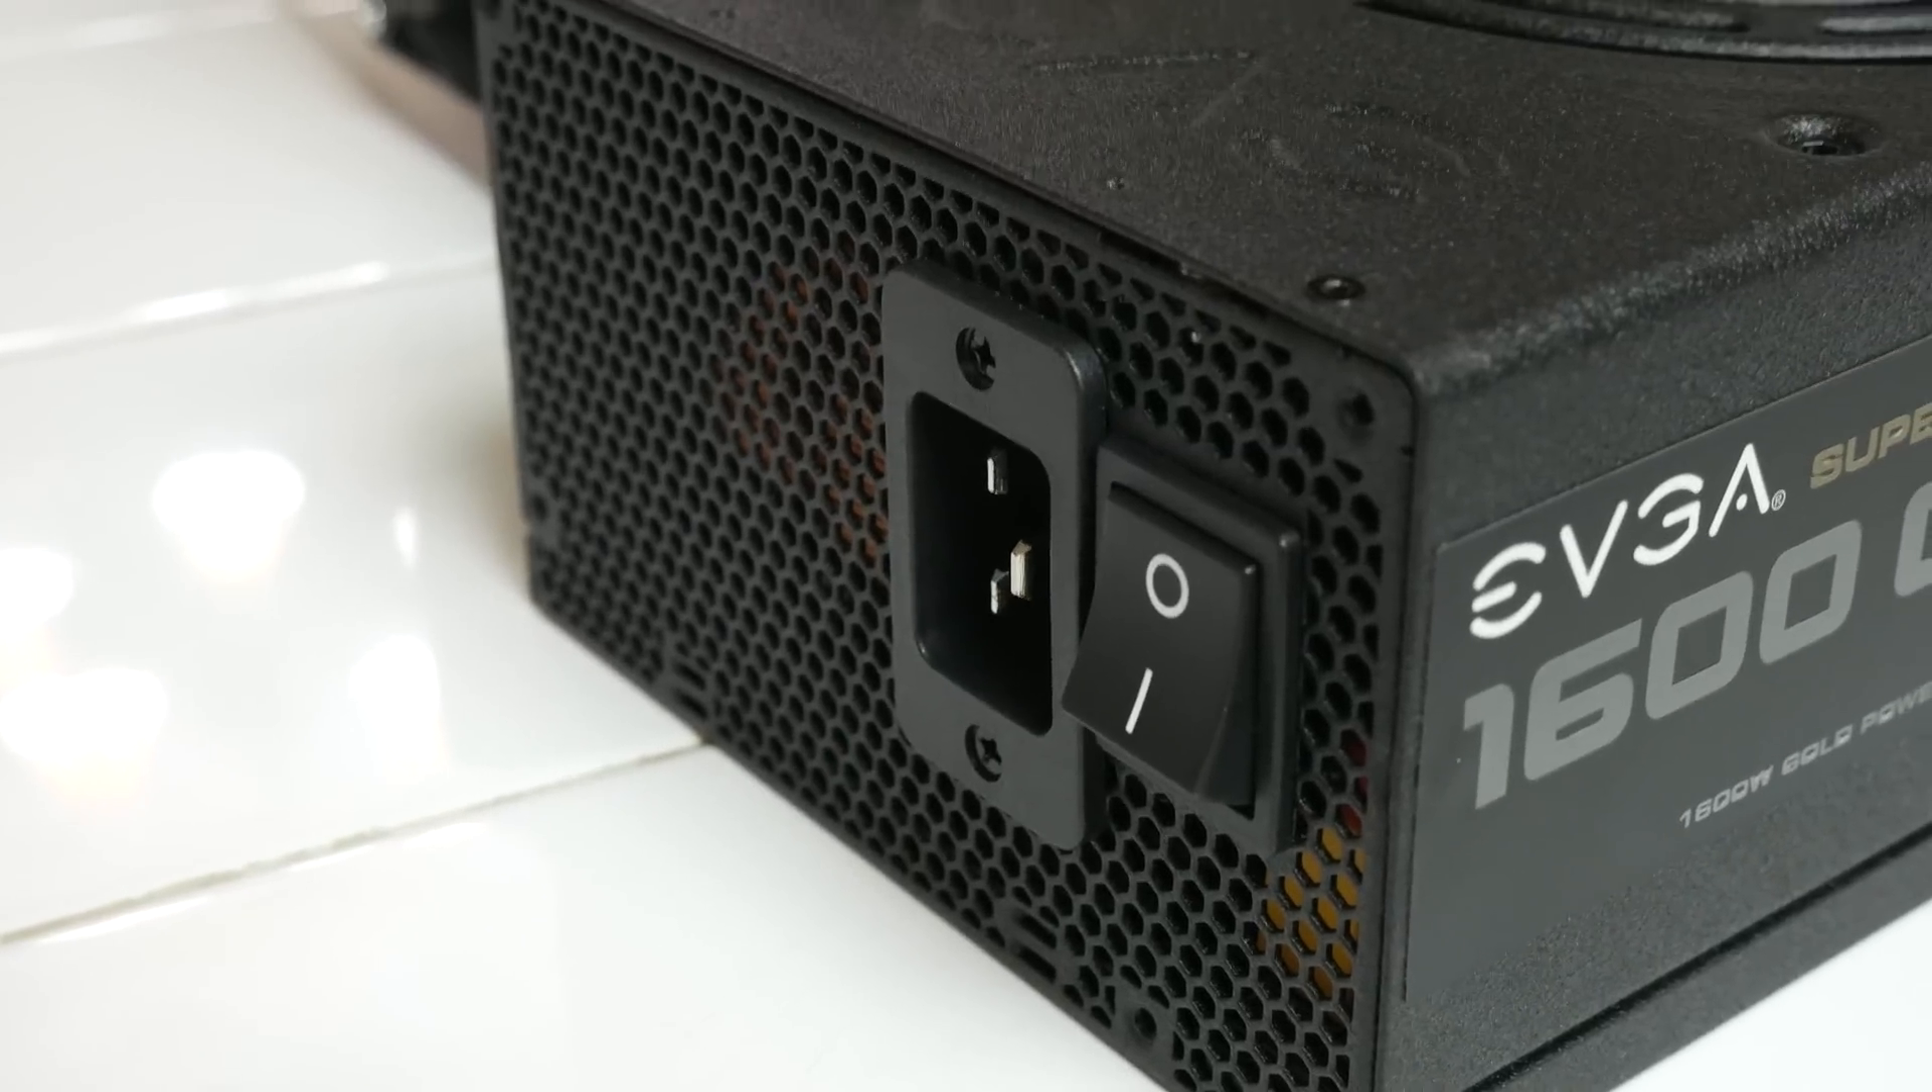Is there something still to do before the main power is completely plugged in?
Yes.